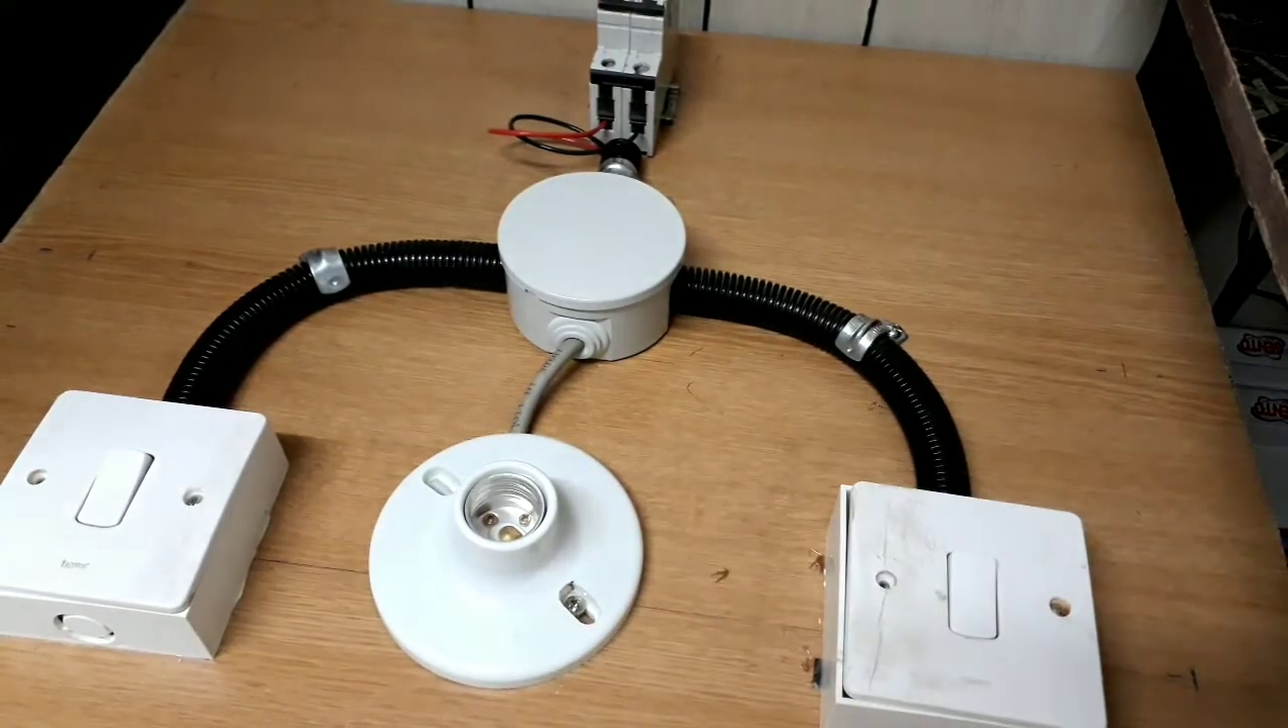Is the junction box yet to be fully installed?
No.